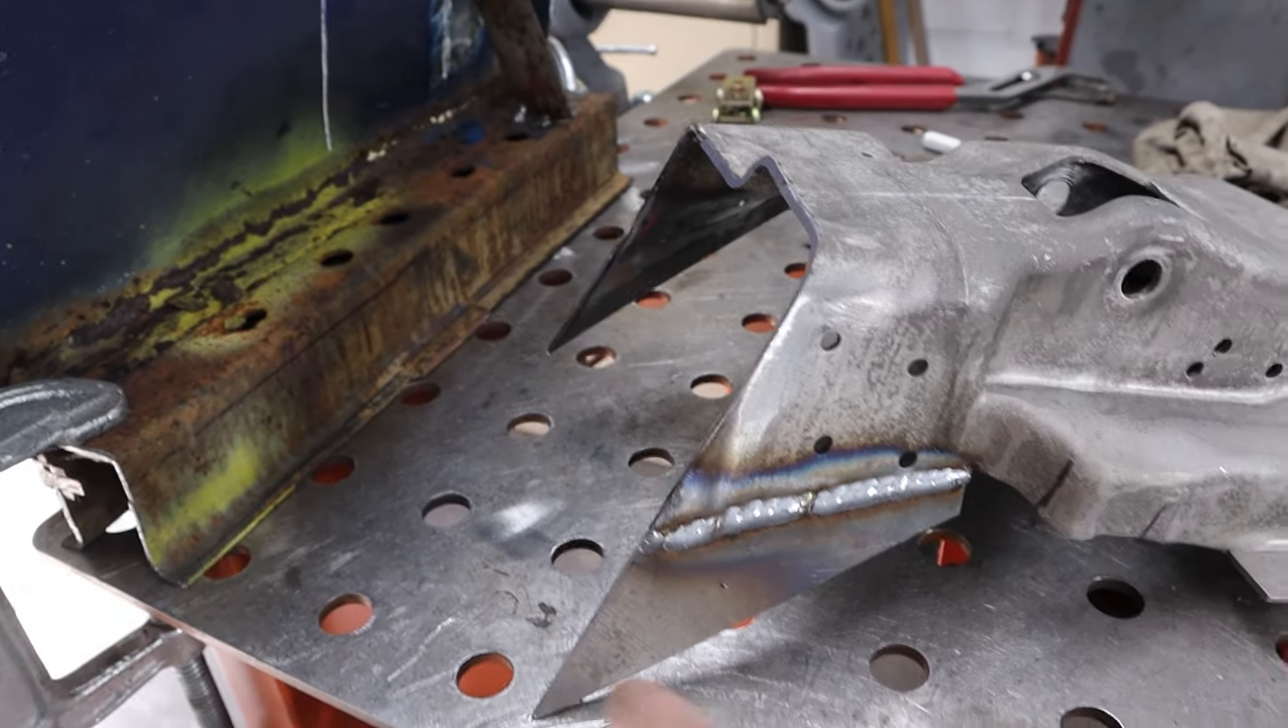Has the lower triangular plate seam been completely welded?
Yes.